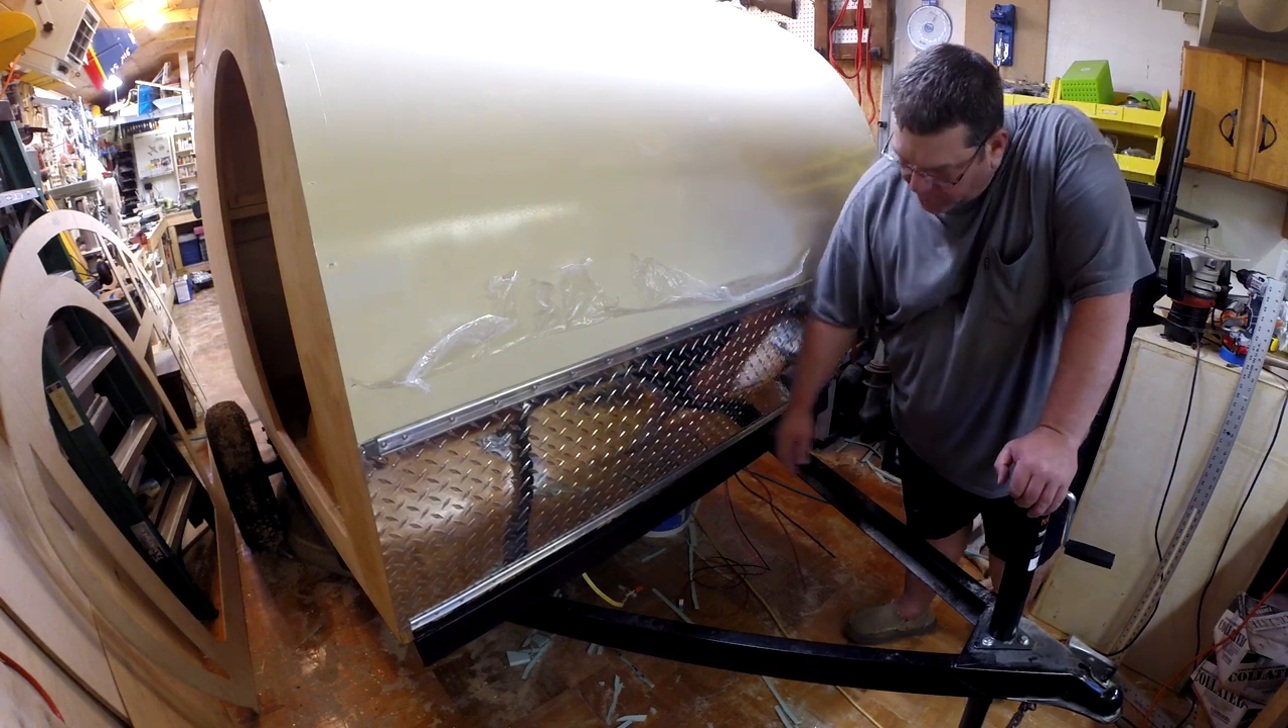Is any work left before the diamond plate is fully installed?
No.